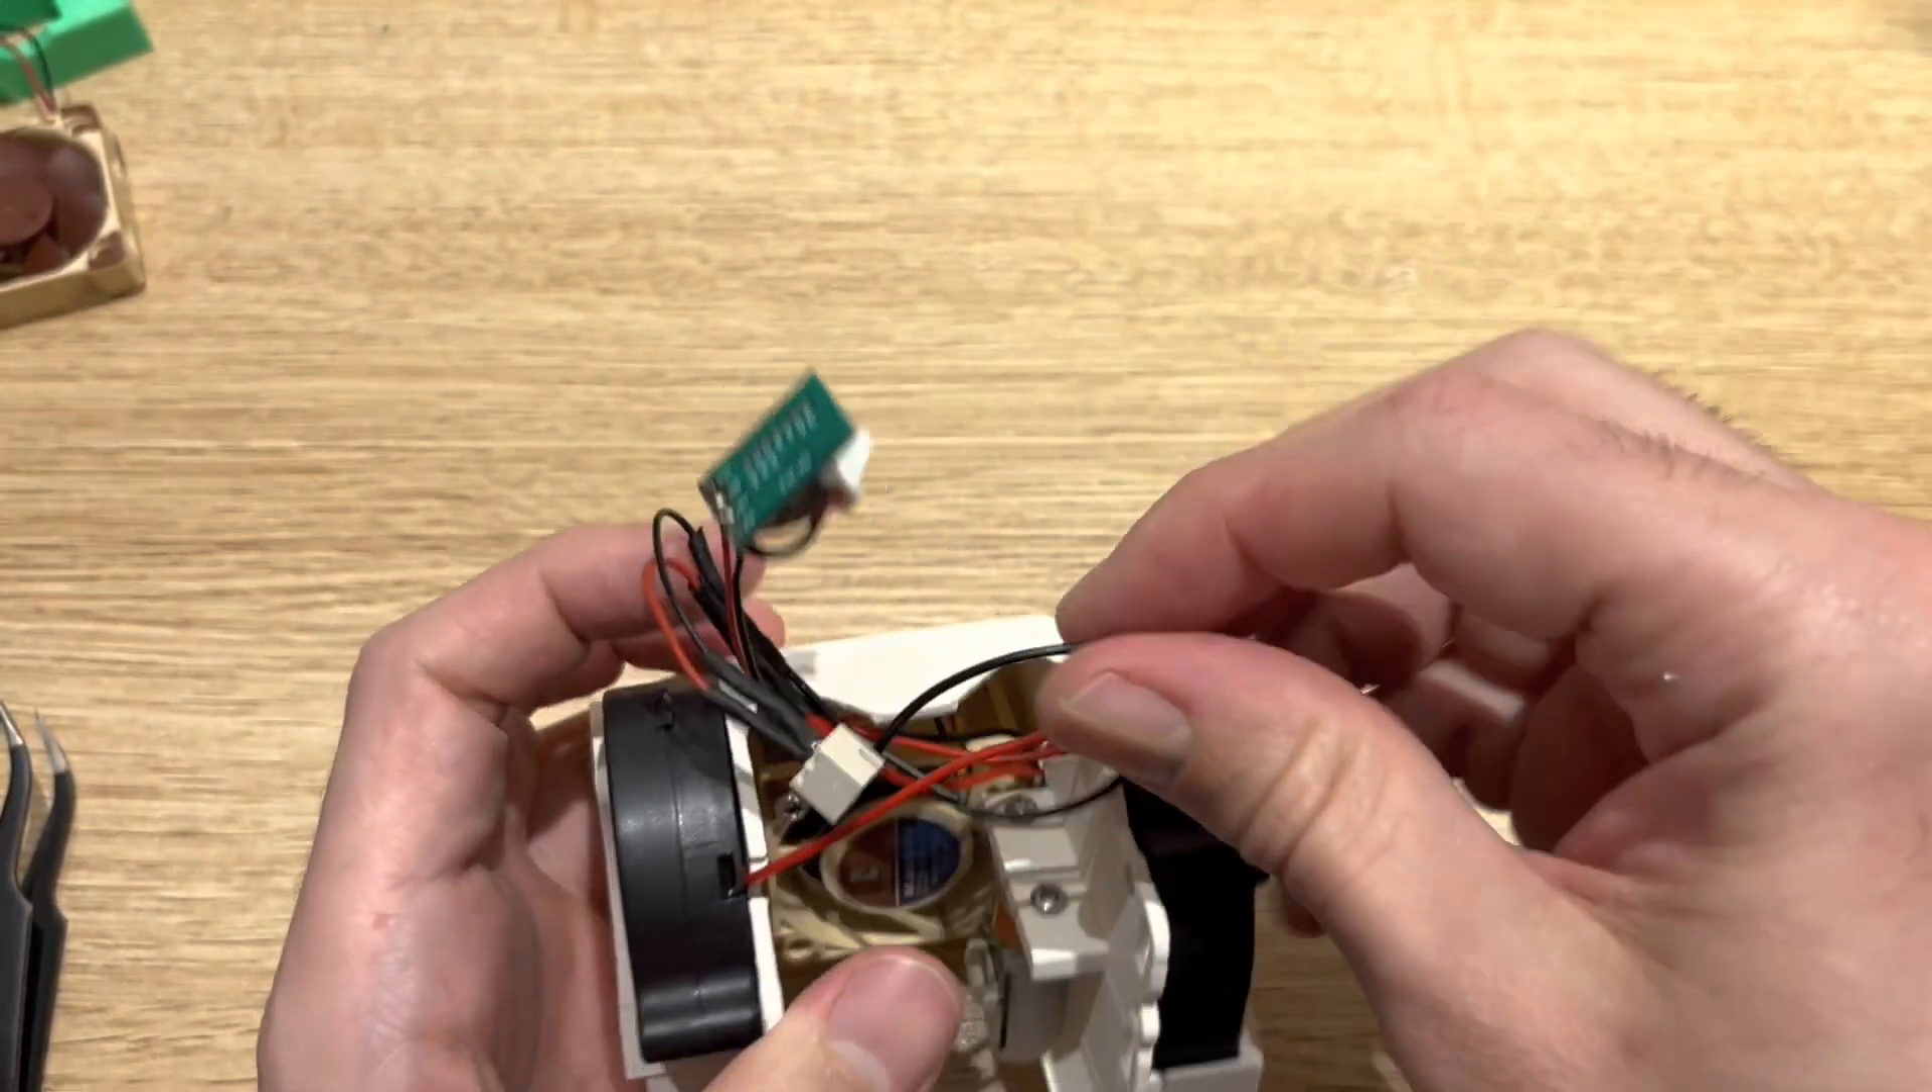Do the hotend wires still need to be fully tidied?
Yes.